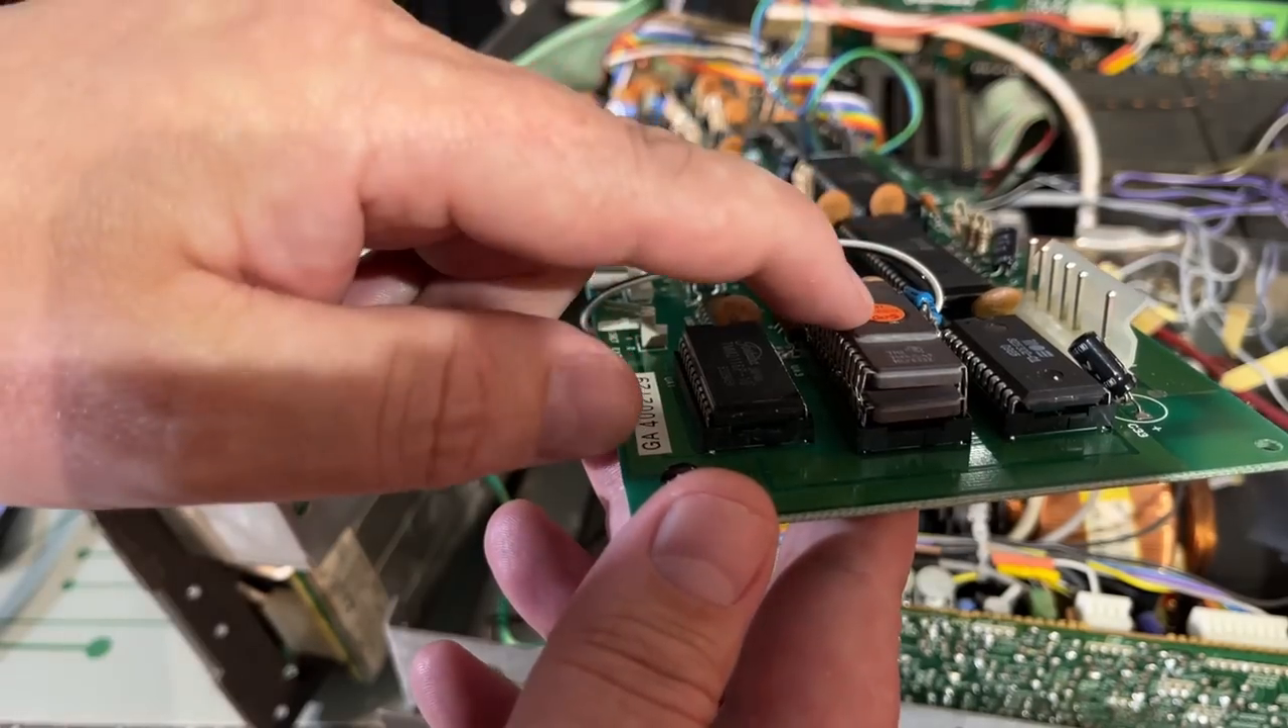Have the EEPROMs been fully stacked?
Yes.